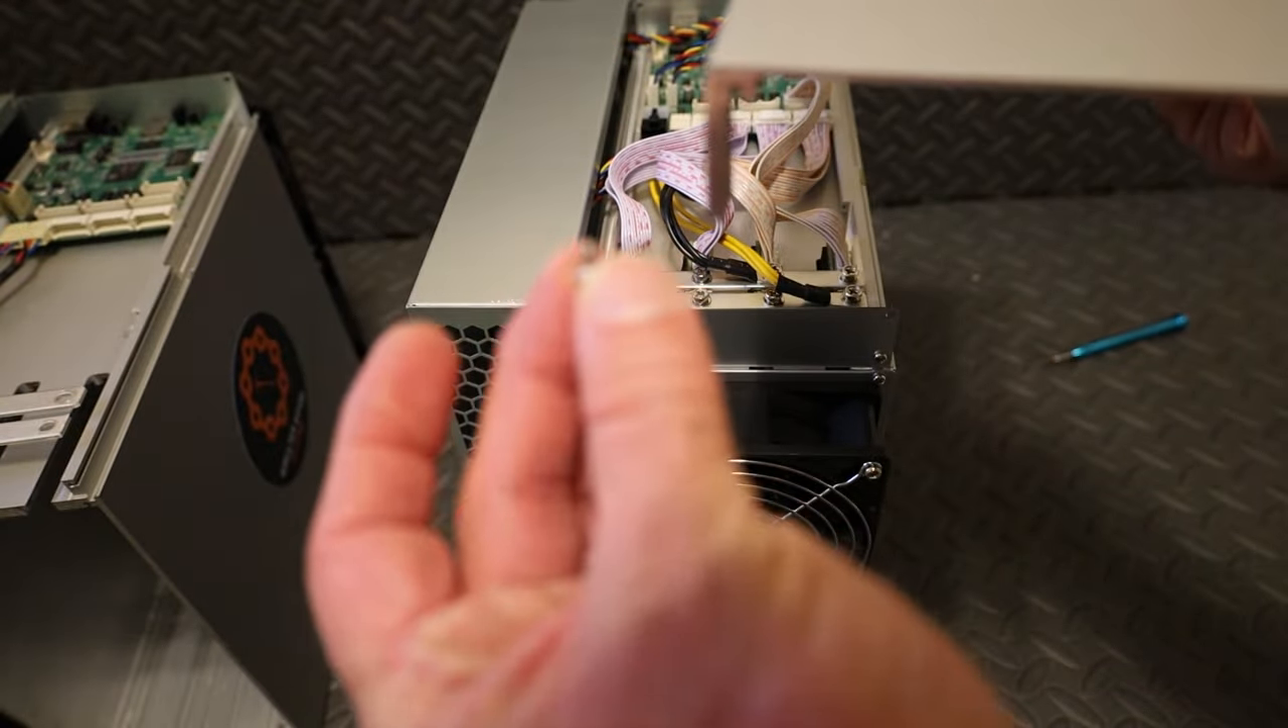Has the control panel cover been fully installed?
No.